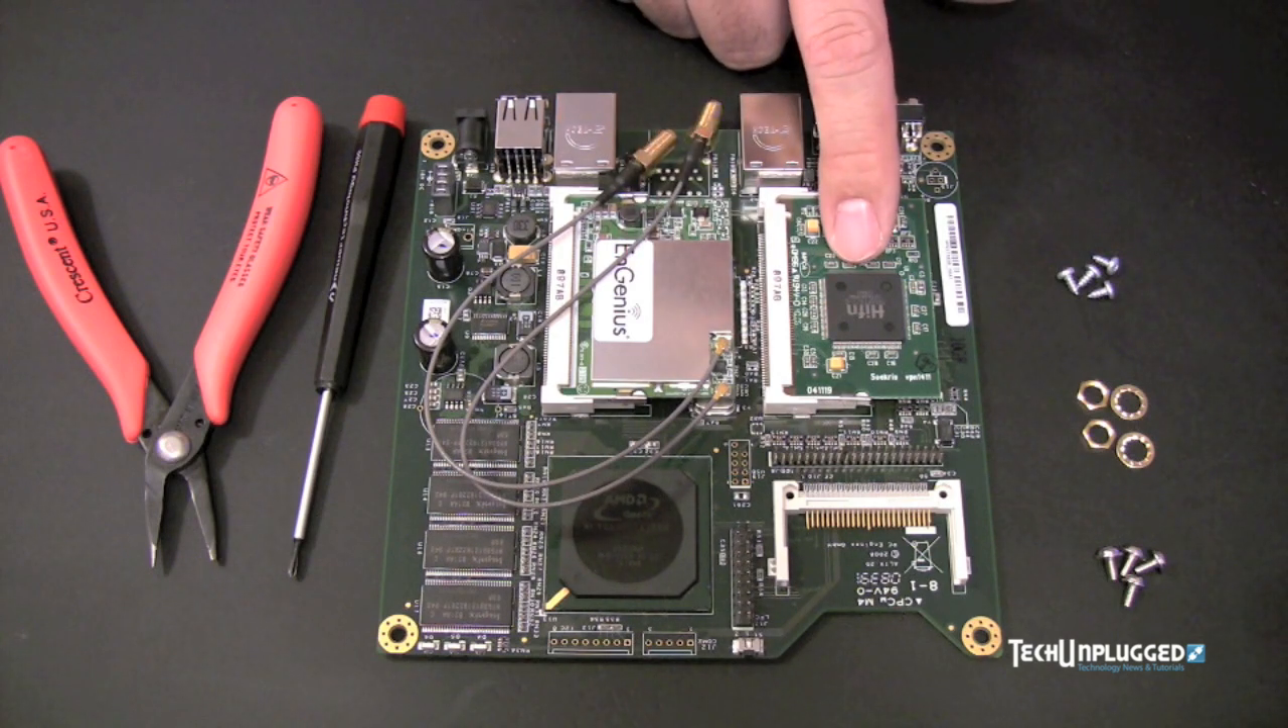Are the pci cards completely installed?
Yes.